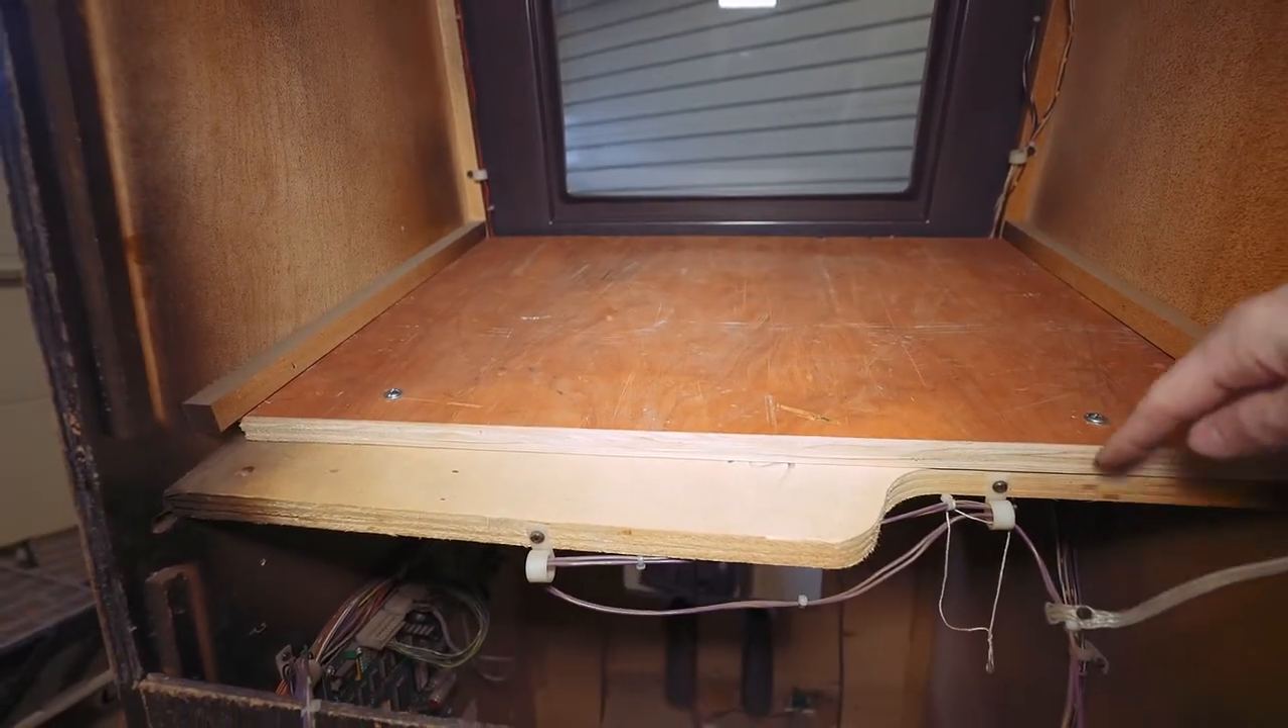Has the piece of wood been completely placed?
Yes.